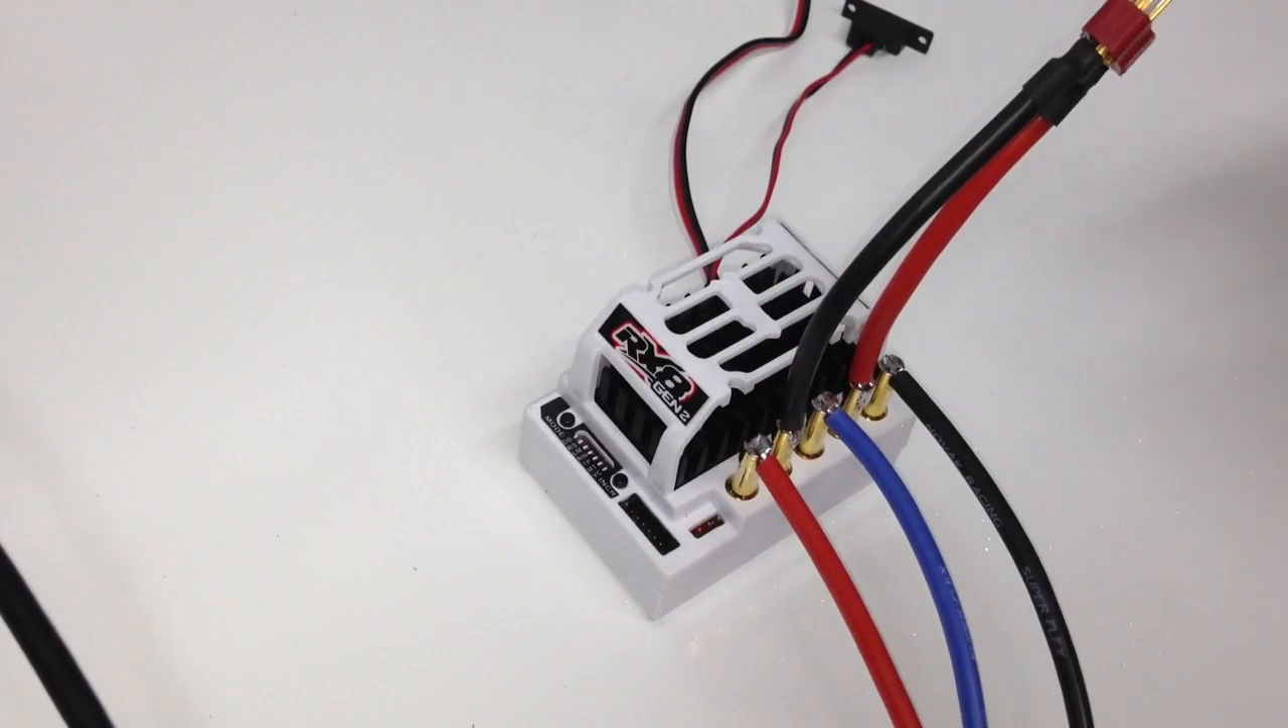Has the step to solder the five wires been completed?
Yes.